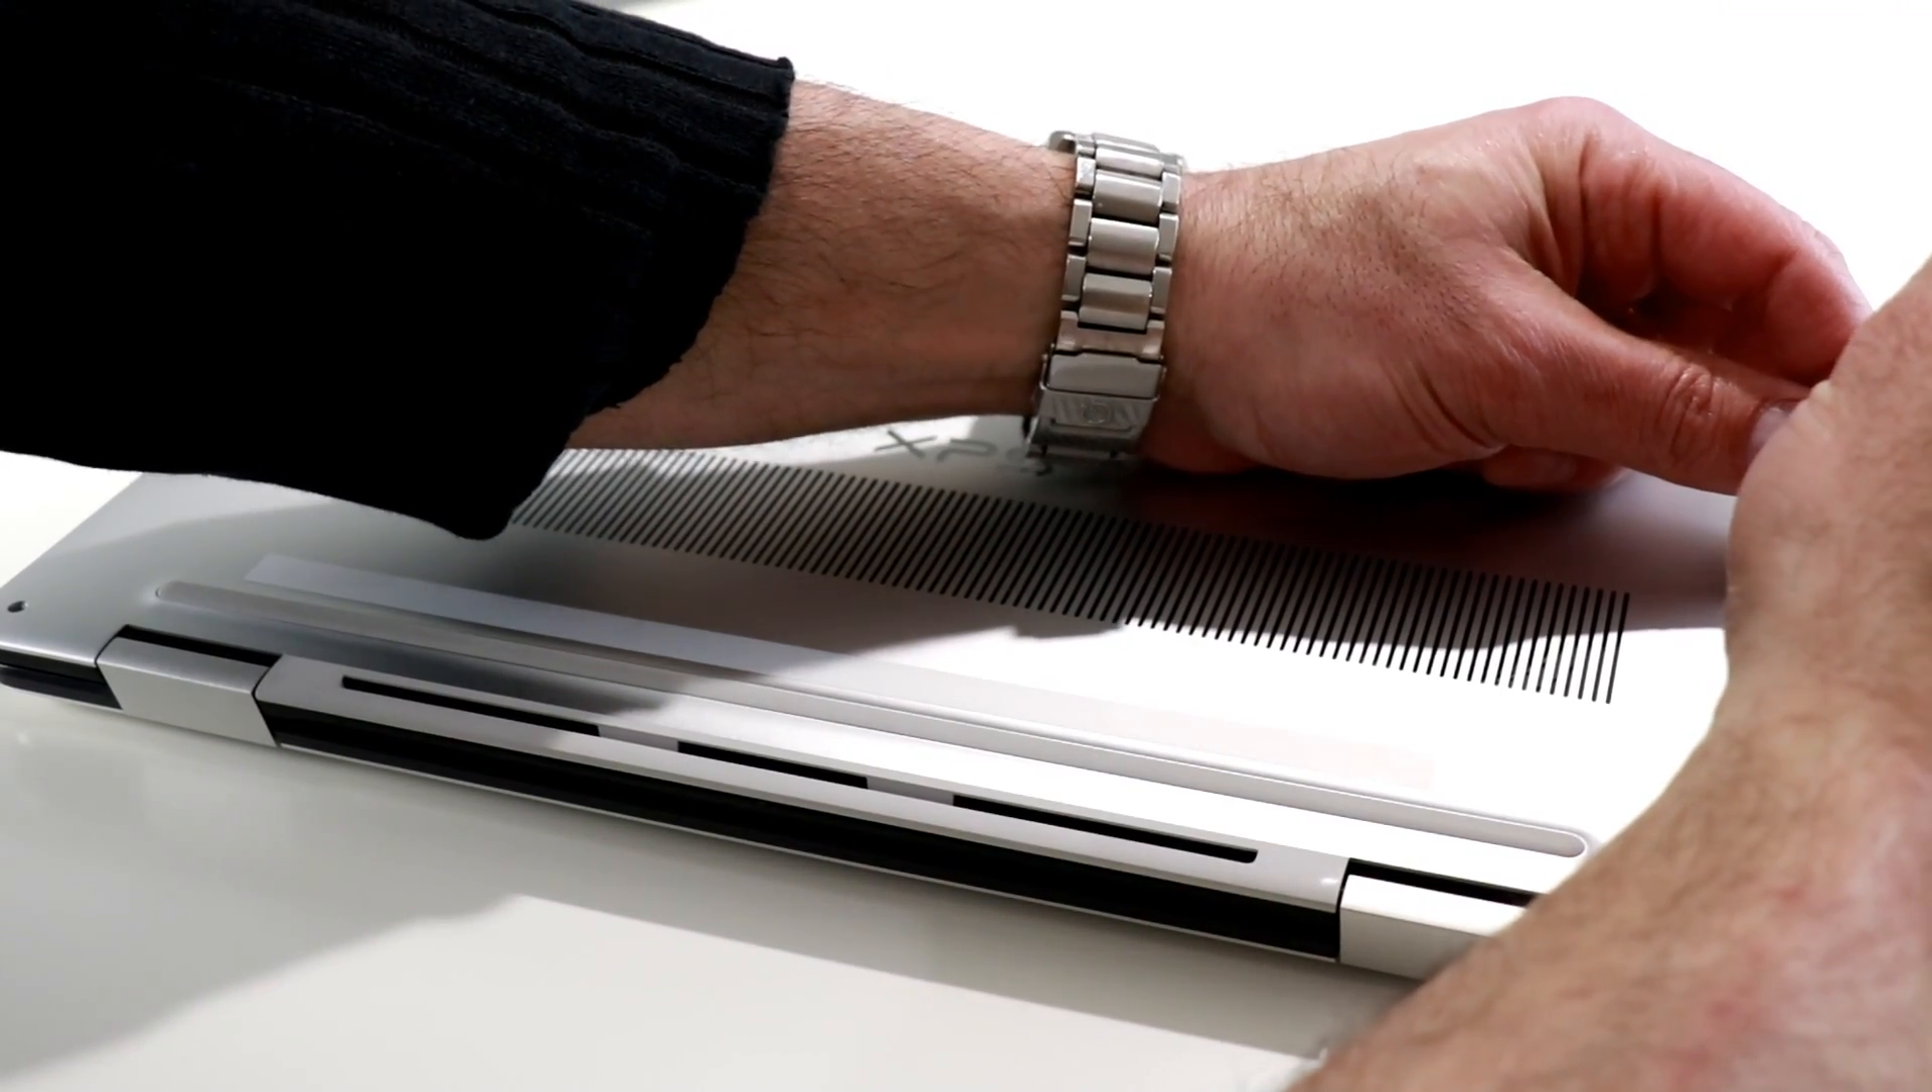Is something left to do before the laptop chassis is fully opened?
Yes.